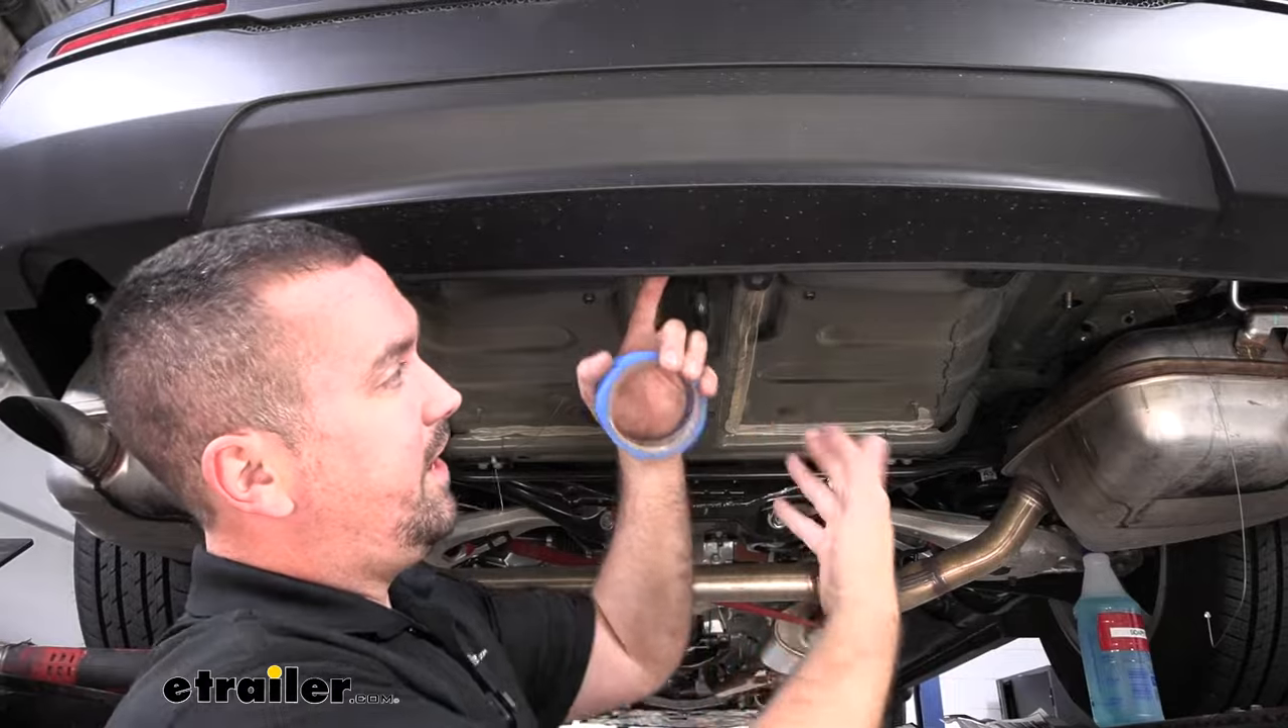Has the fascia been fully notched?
No.